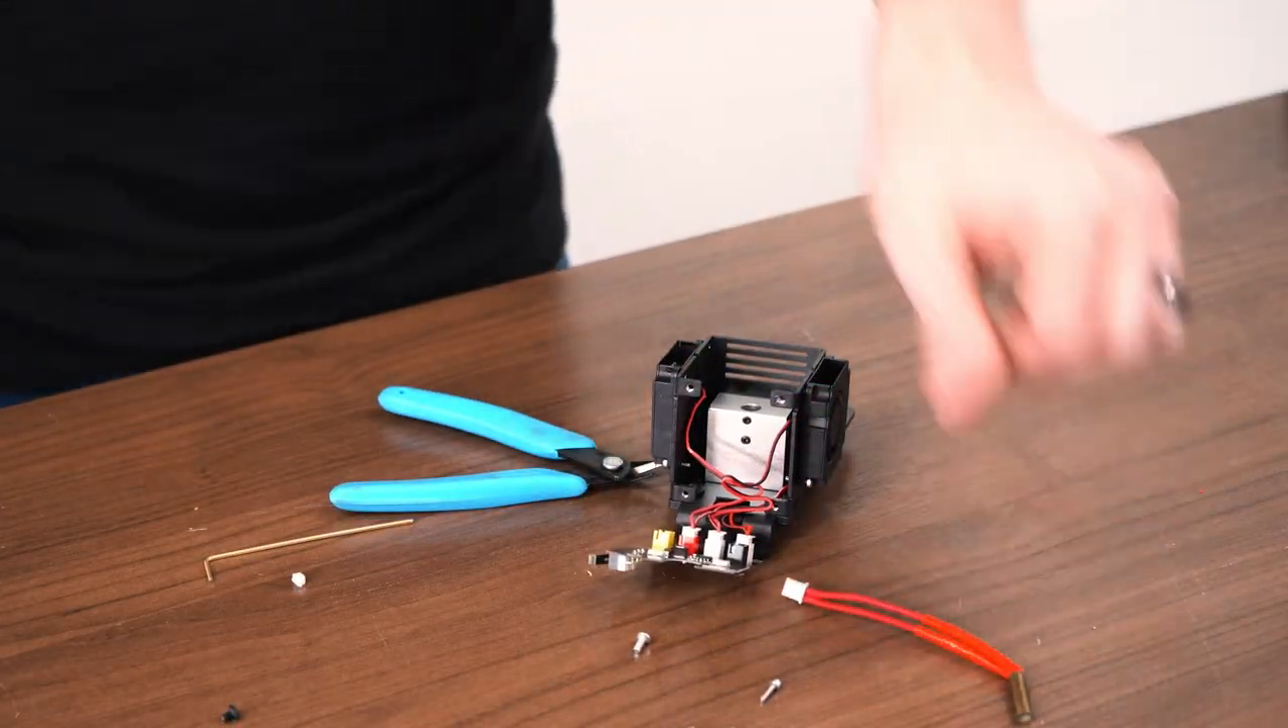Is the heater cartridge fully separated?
Yes.